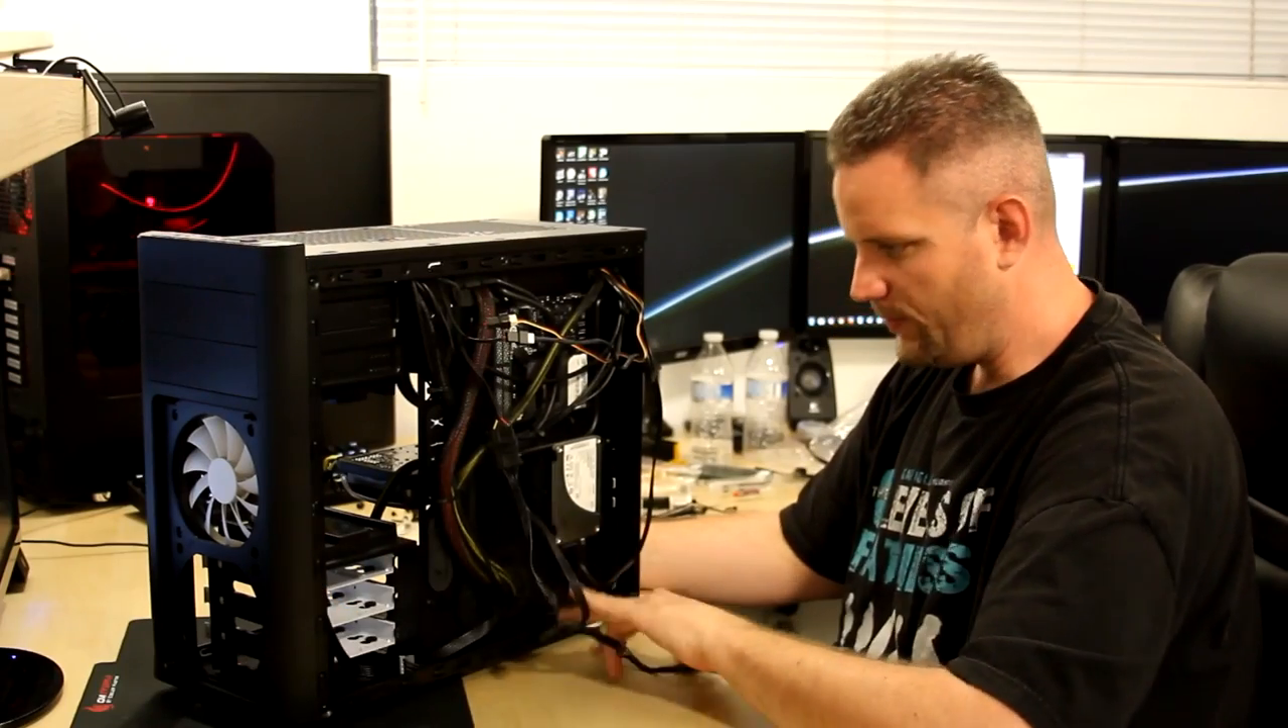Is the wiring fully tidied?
No.